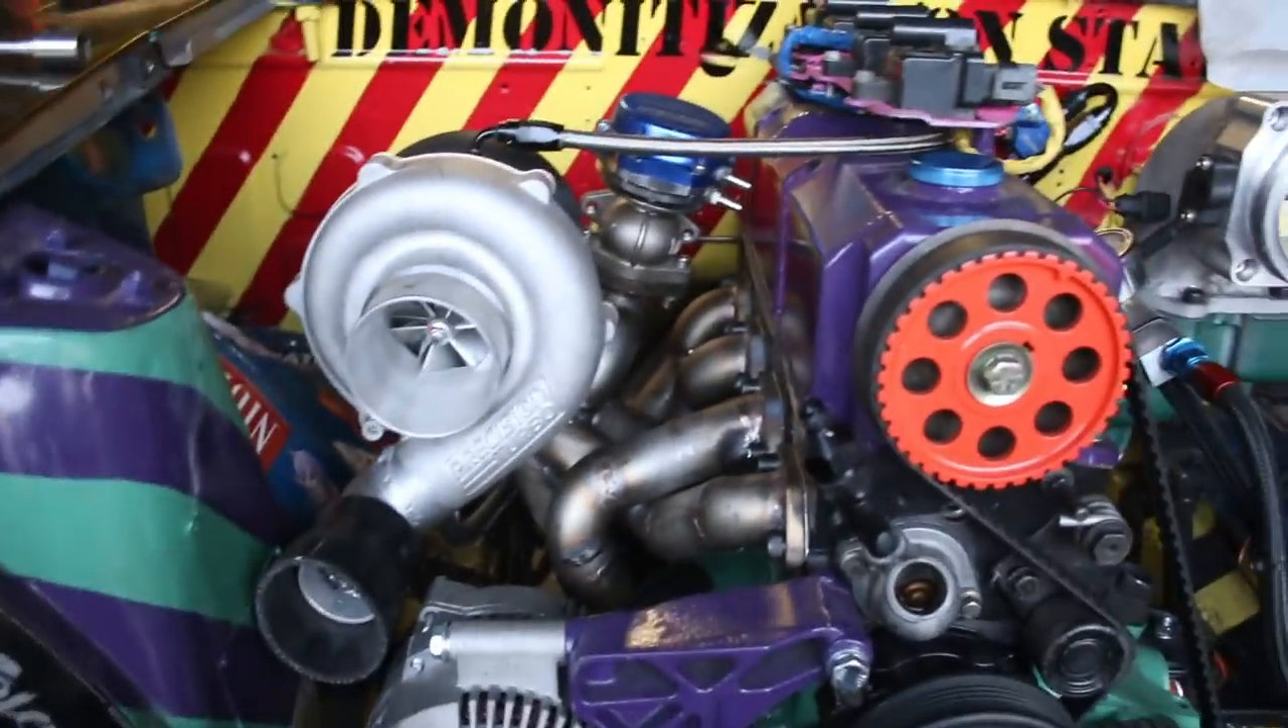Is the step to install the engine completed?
Yes.